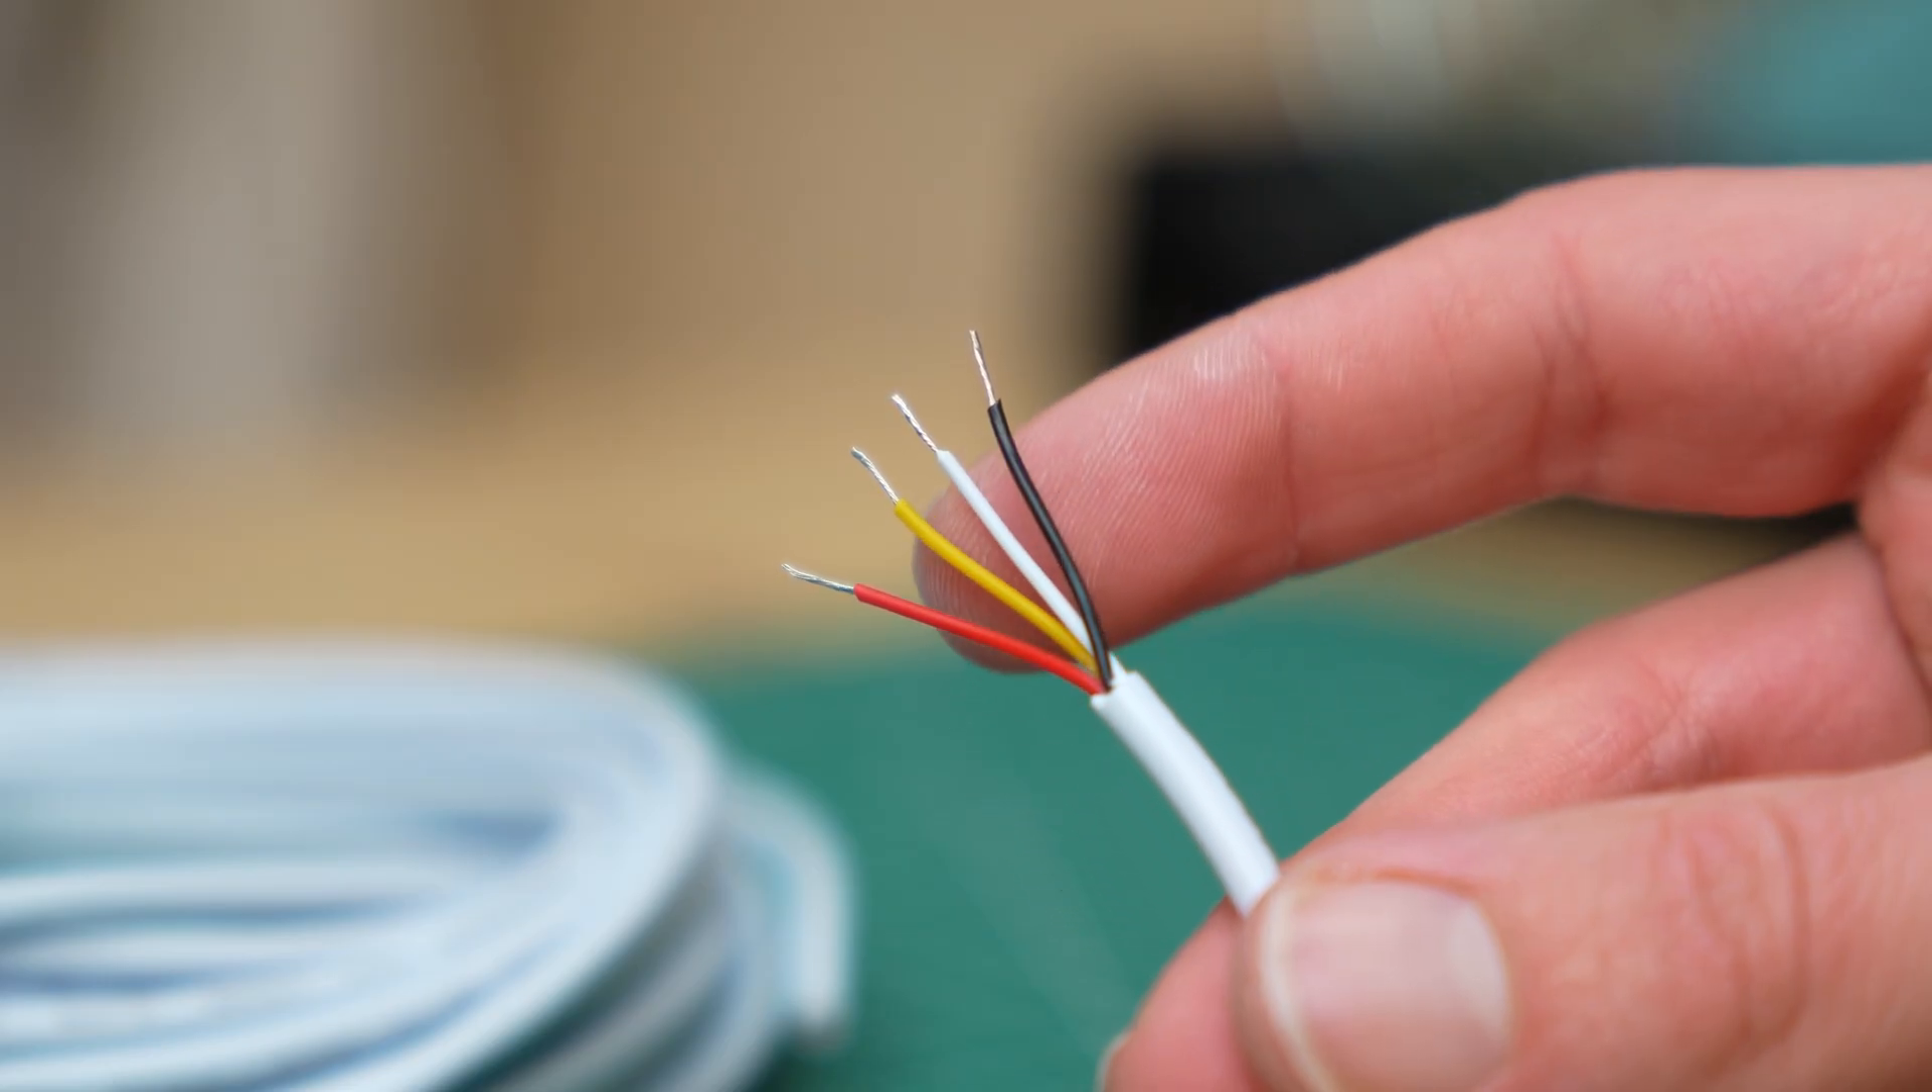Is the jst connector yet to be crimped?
Yes.